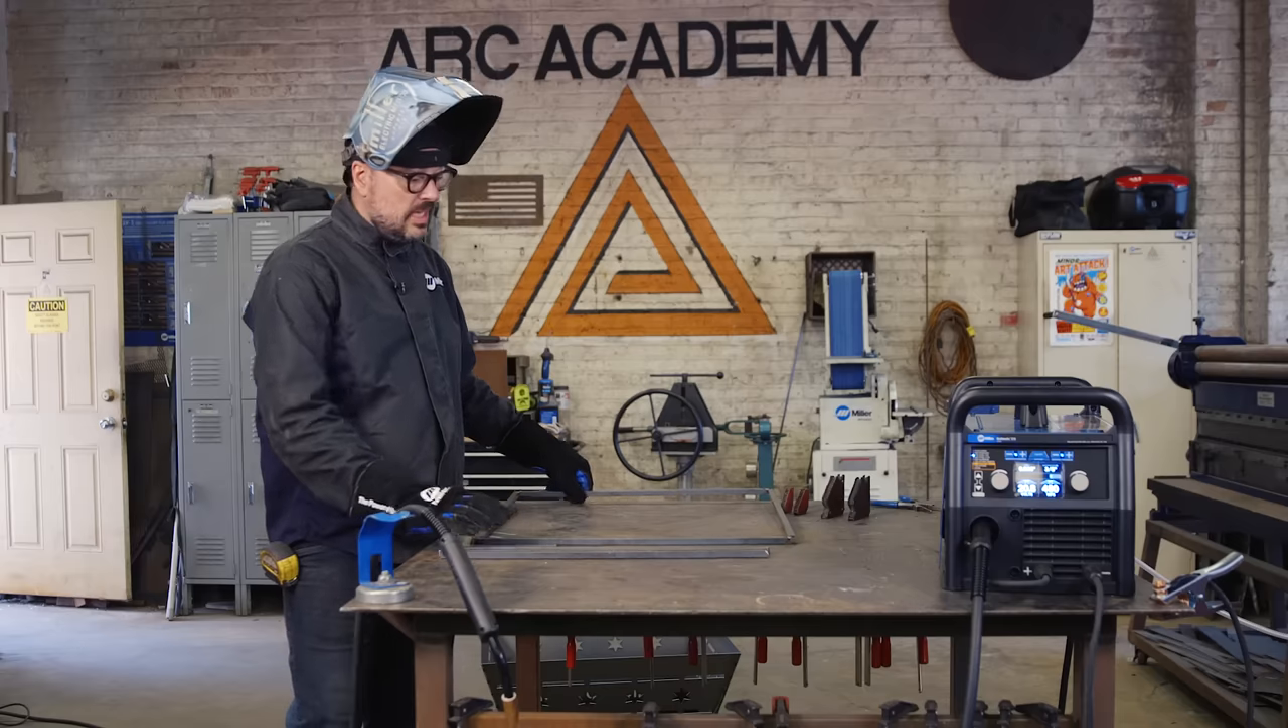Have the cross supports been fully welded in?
No.